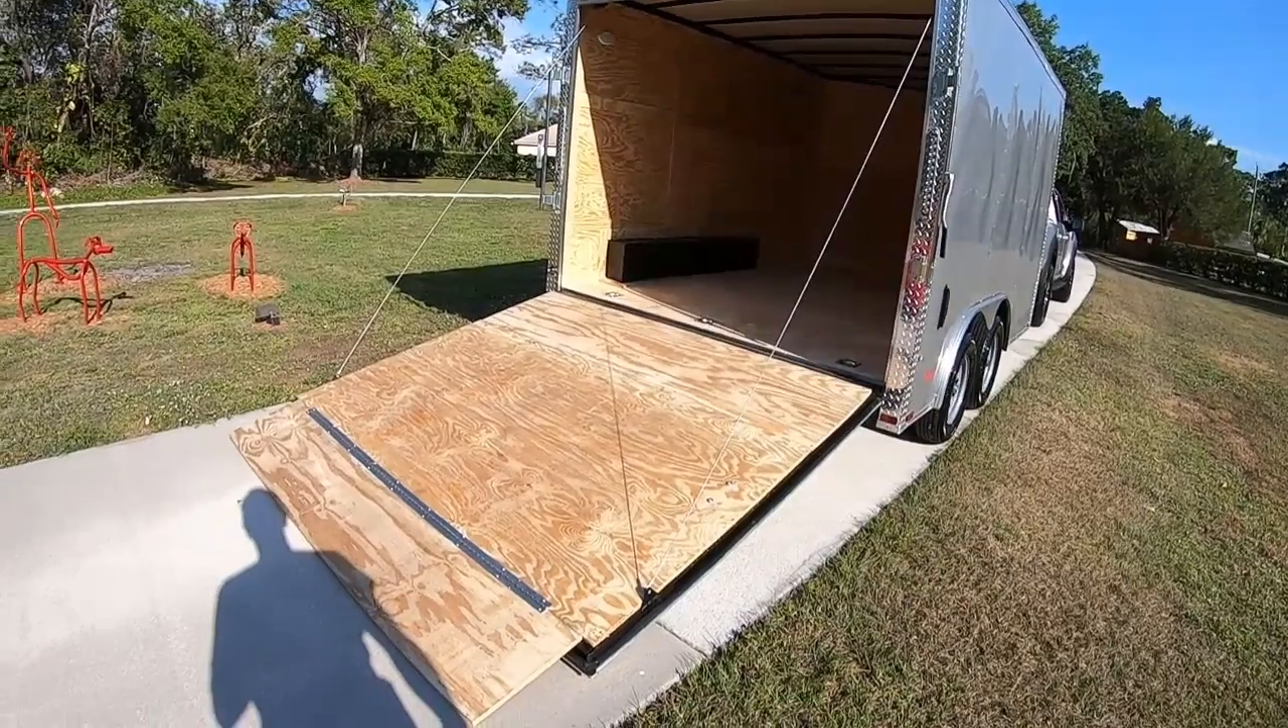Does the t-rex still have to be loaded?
Yes.